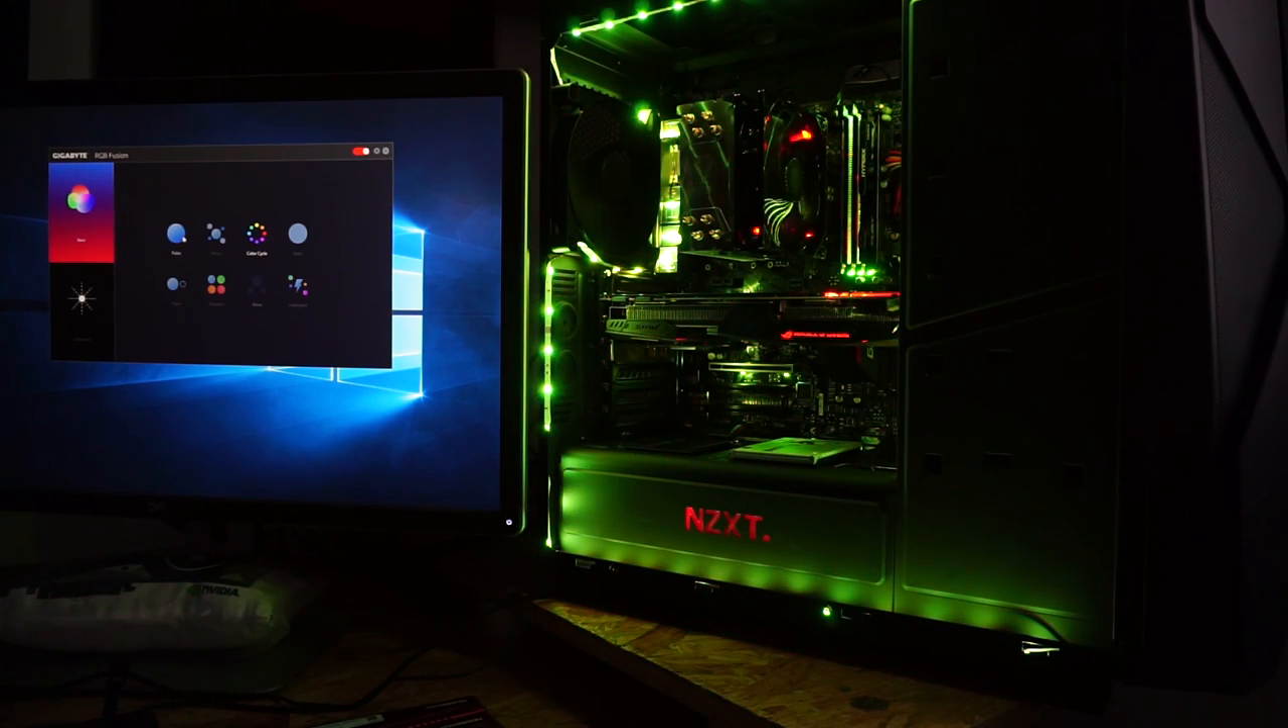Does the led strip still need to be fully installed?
No.